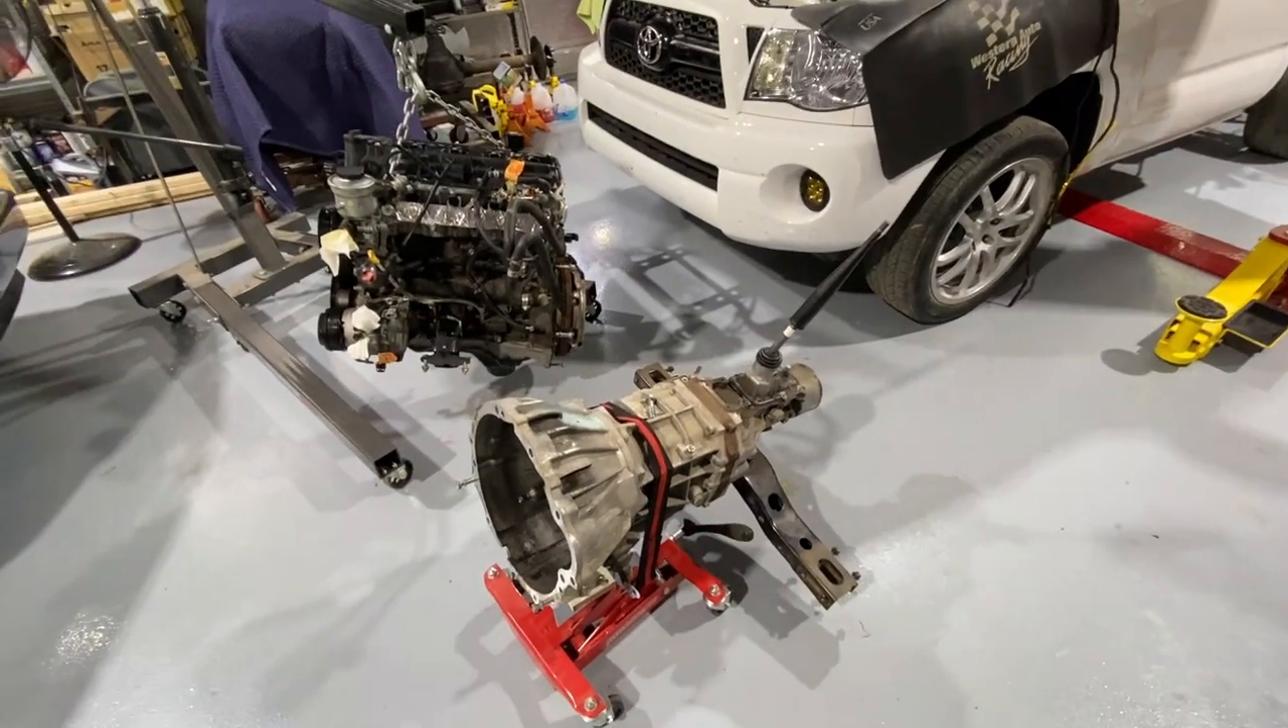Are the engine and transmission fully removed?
Yes.